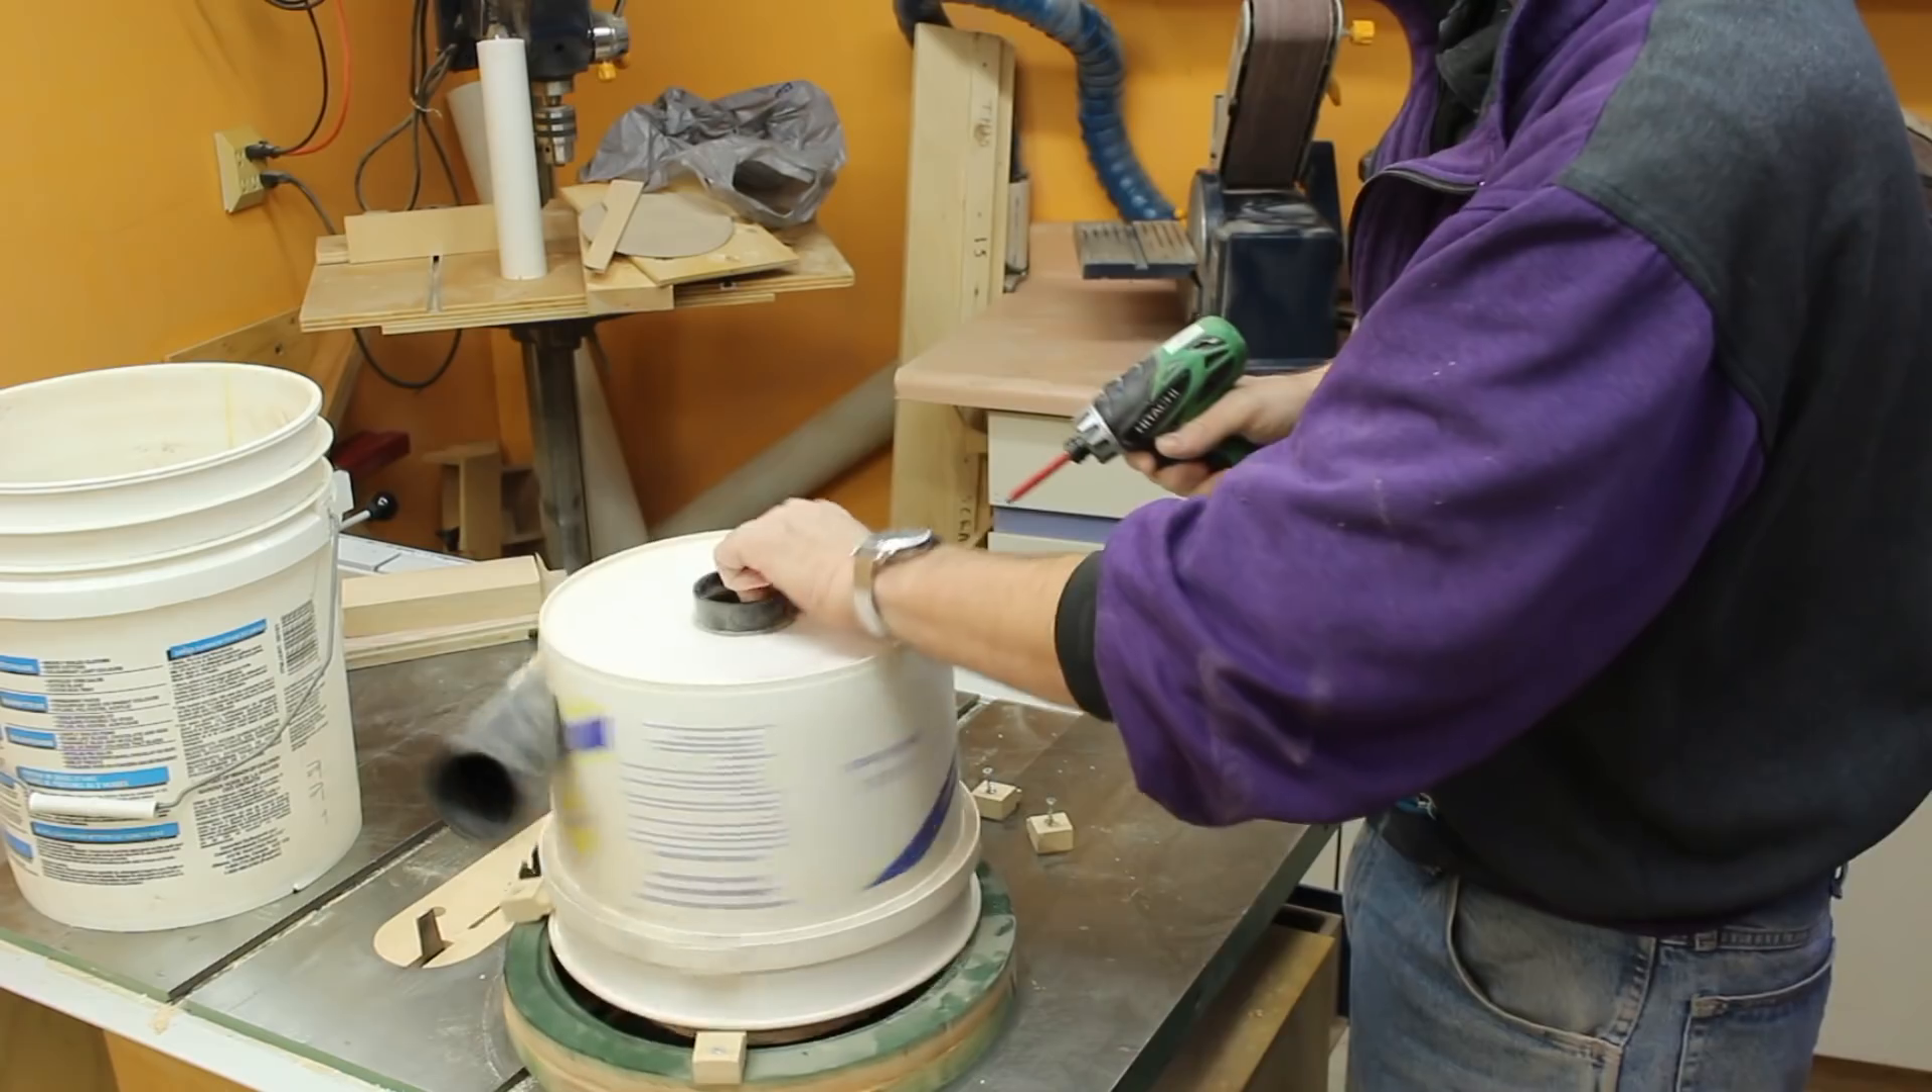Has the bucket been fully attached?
No.